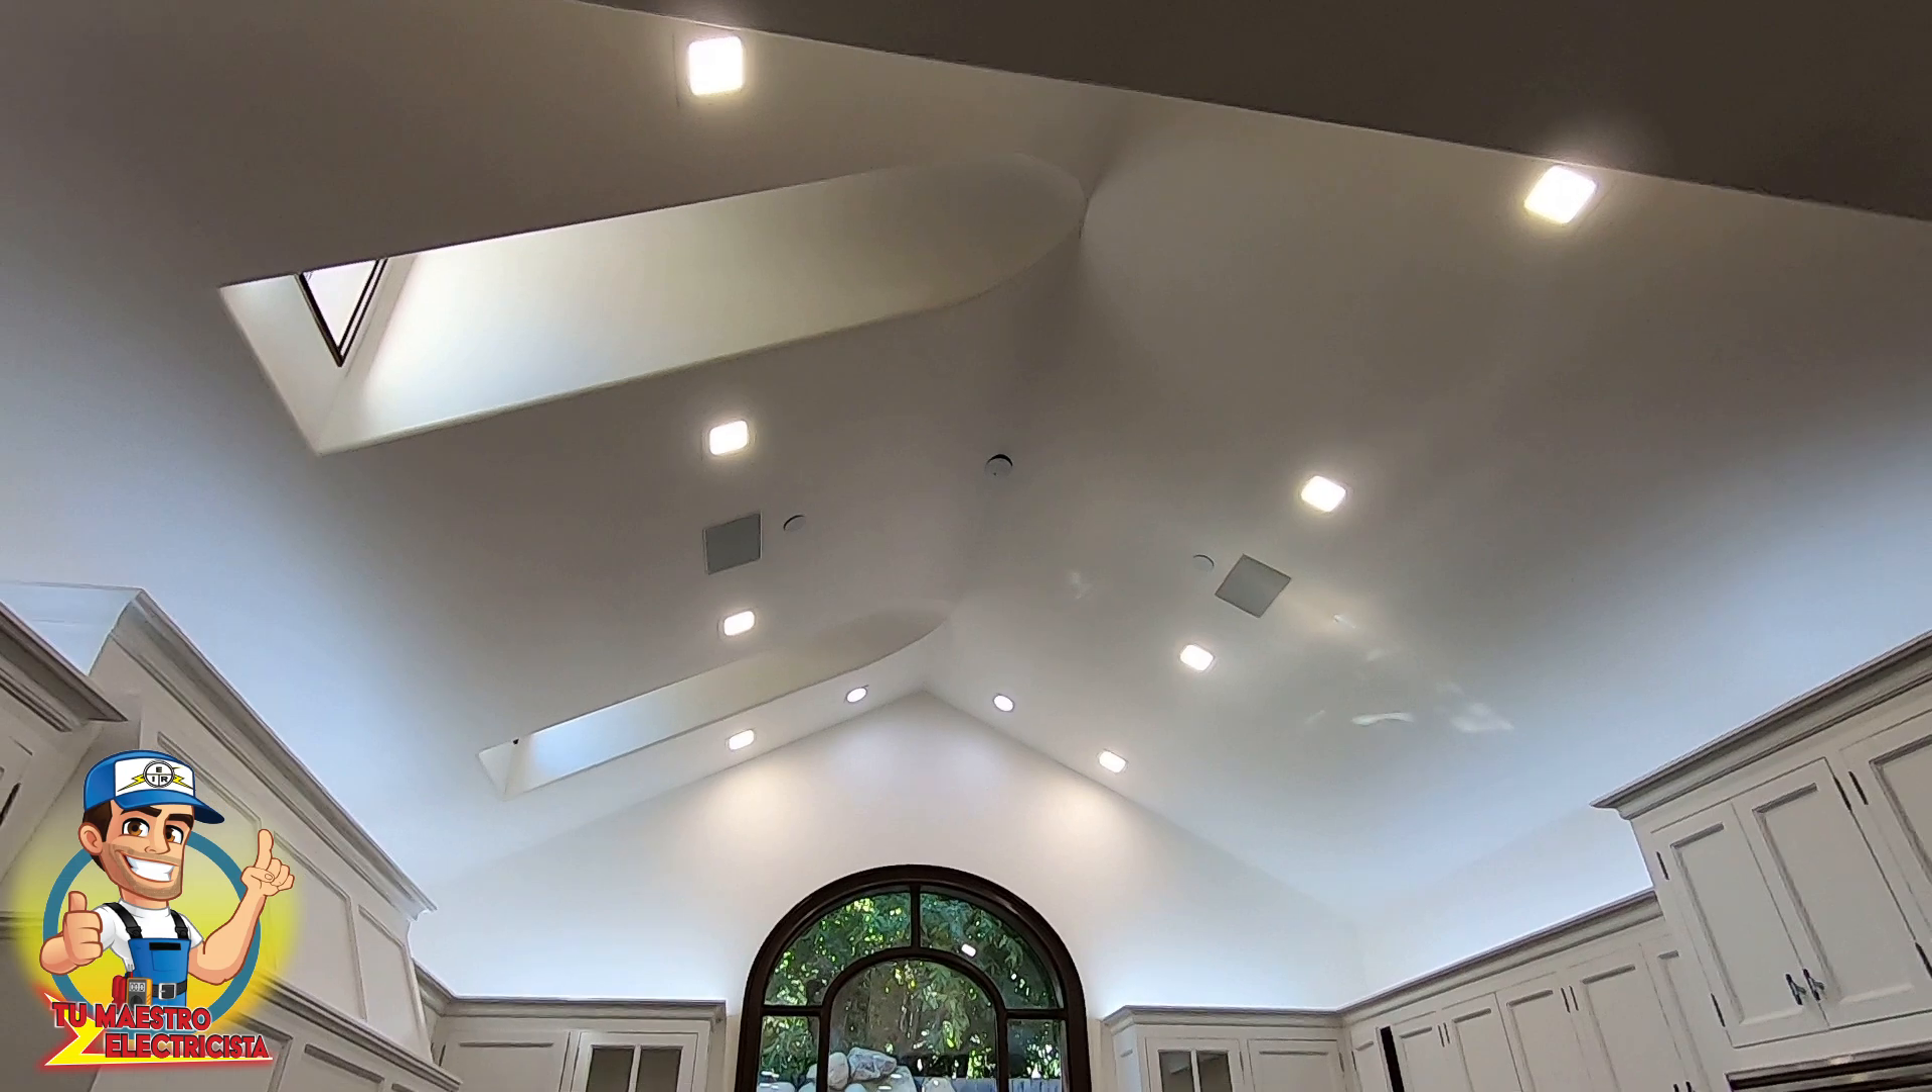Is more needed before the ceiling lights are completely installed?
No.